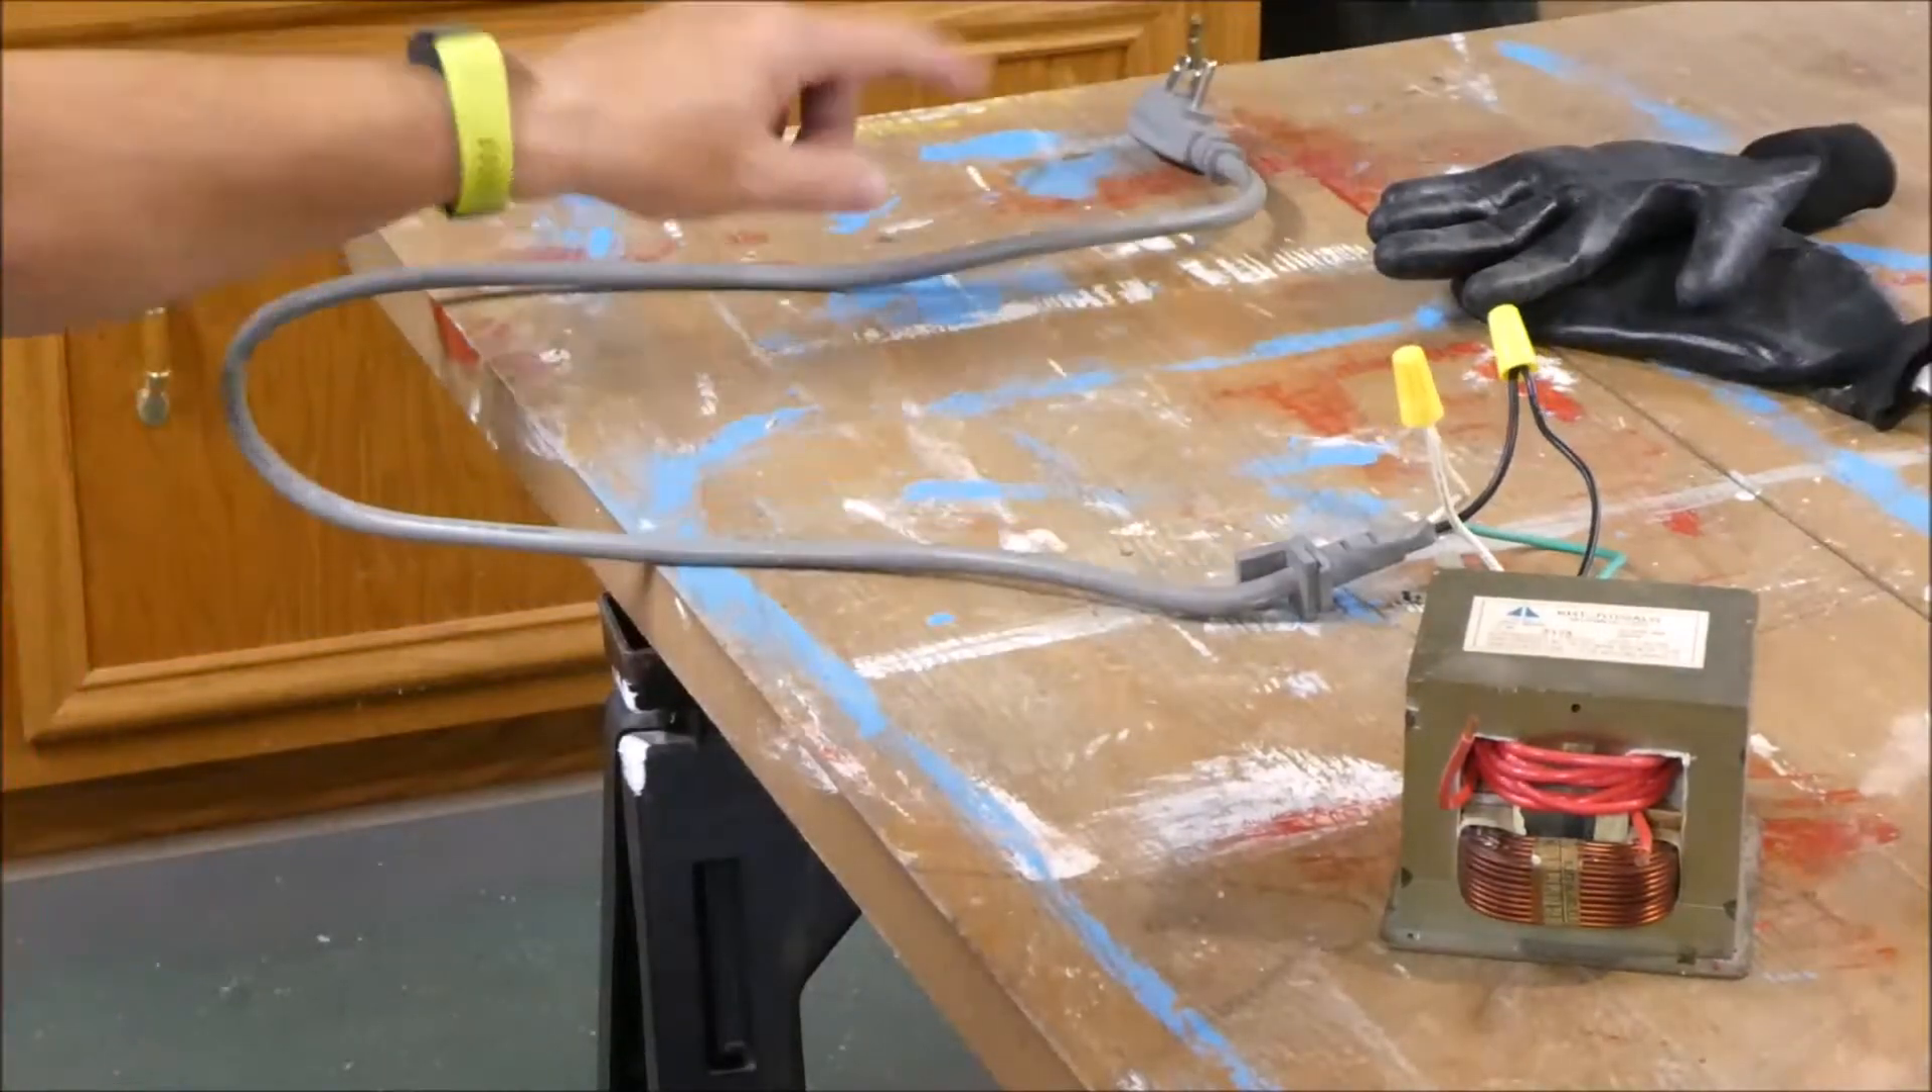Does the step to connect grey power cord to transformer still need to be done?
No.